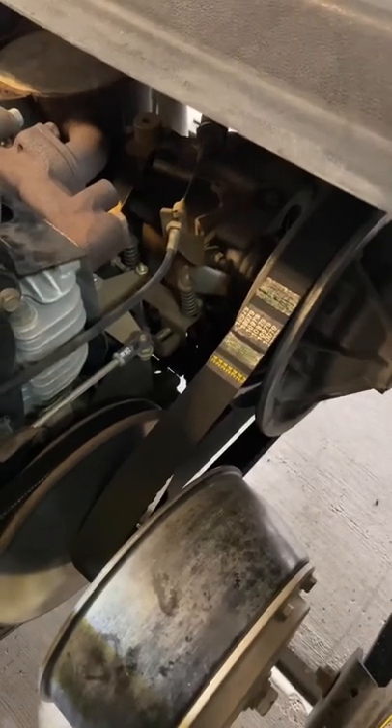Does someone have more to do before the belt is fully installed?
No.